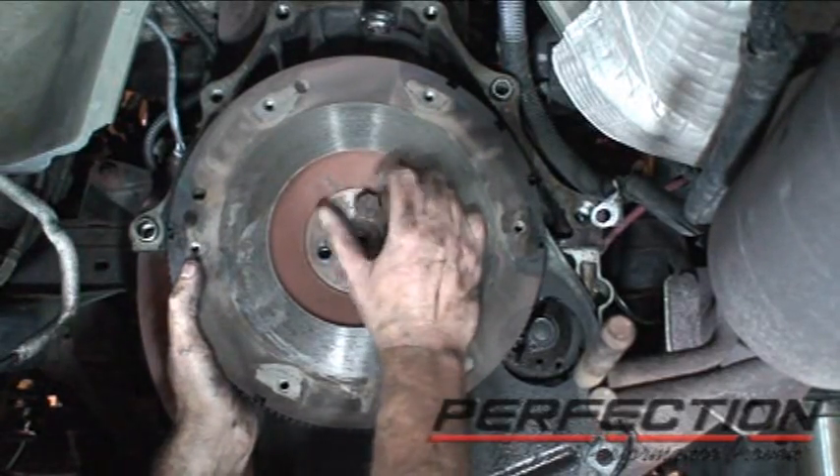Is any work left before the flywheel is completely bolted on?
Yes.